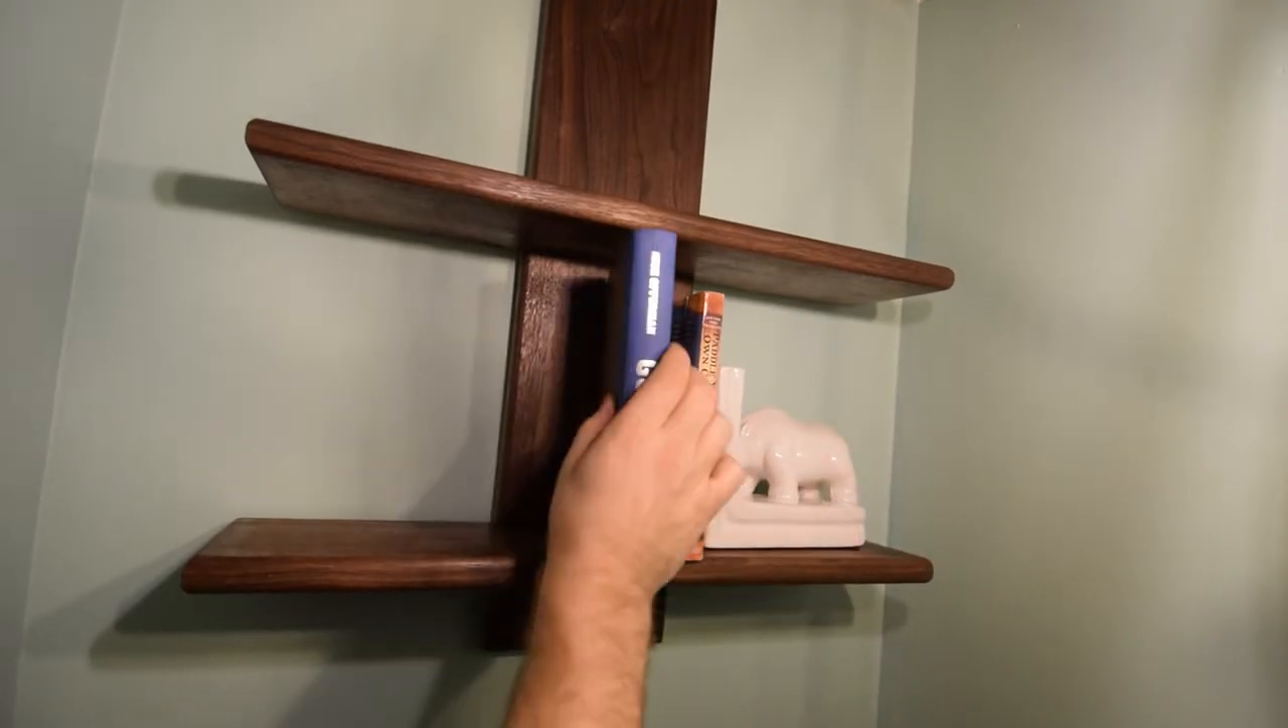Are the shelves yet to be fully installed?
No.